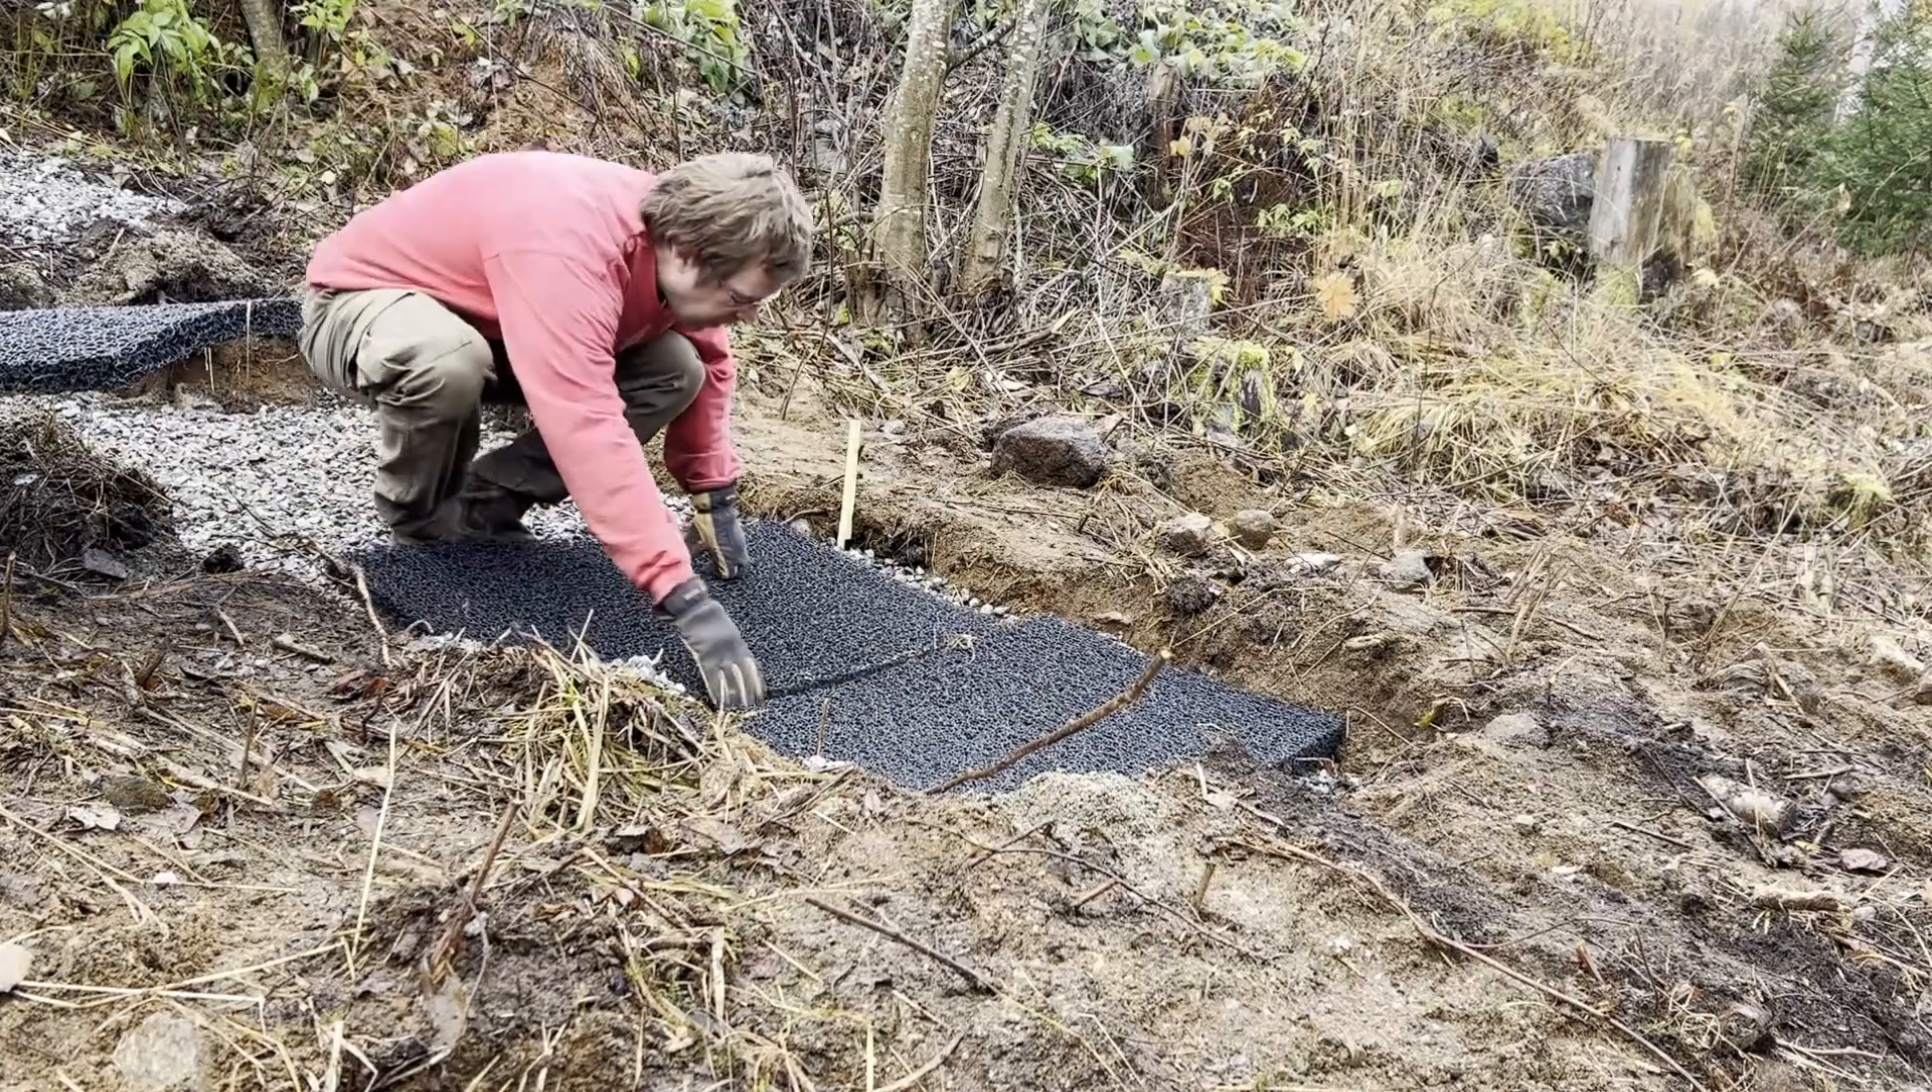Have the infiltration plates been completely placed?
No.